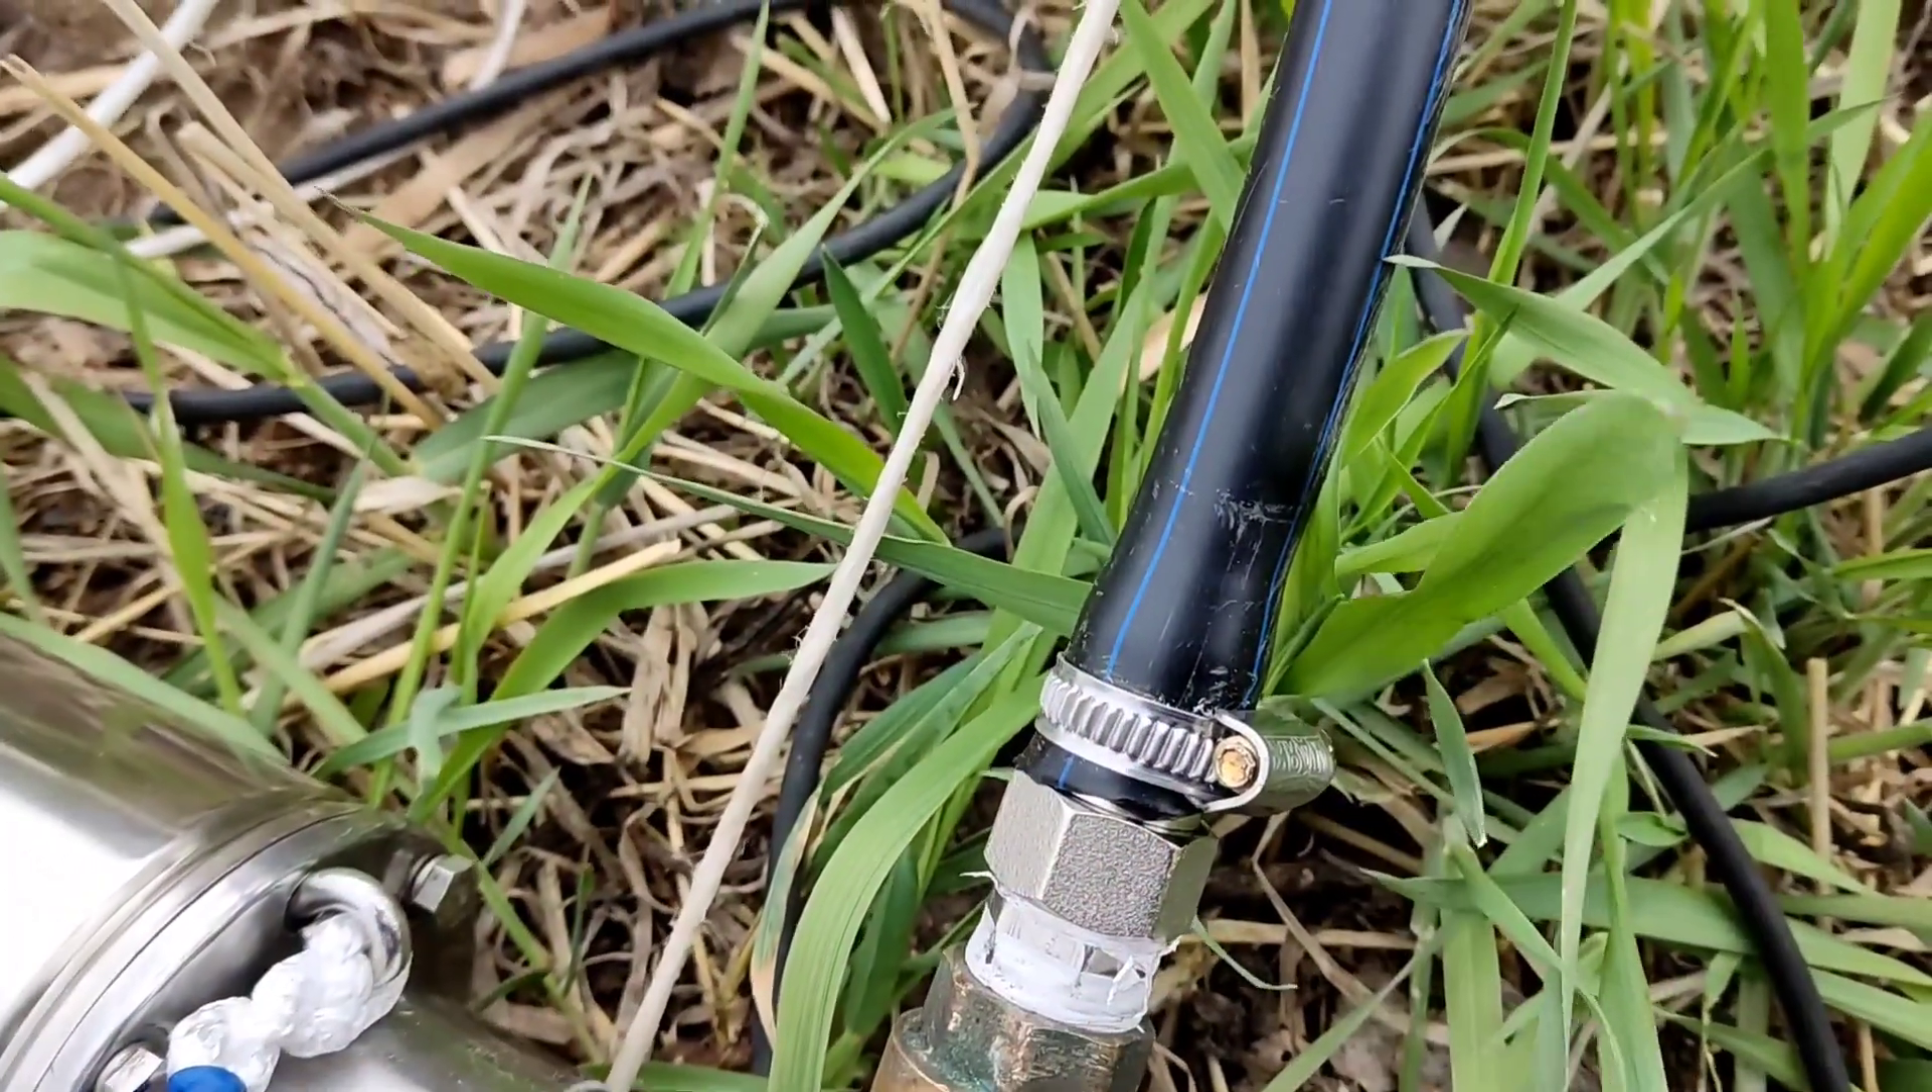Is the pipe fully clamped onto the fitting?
Yes.